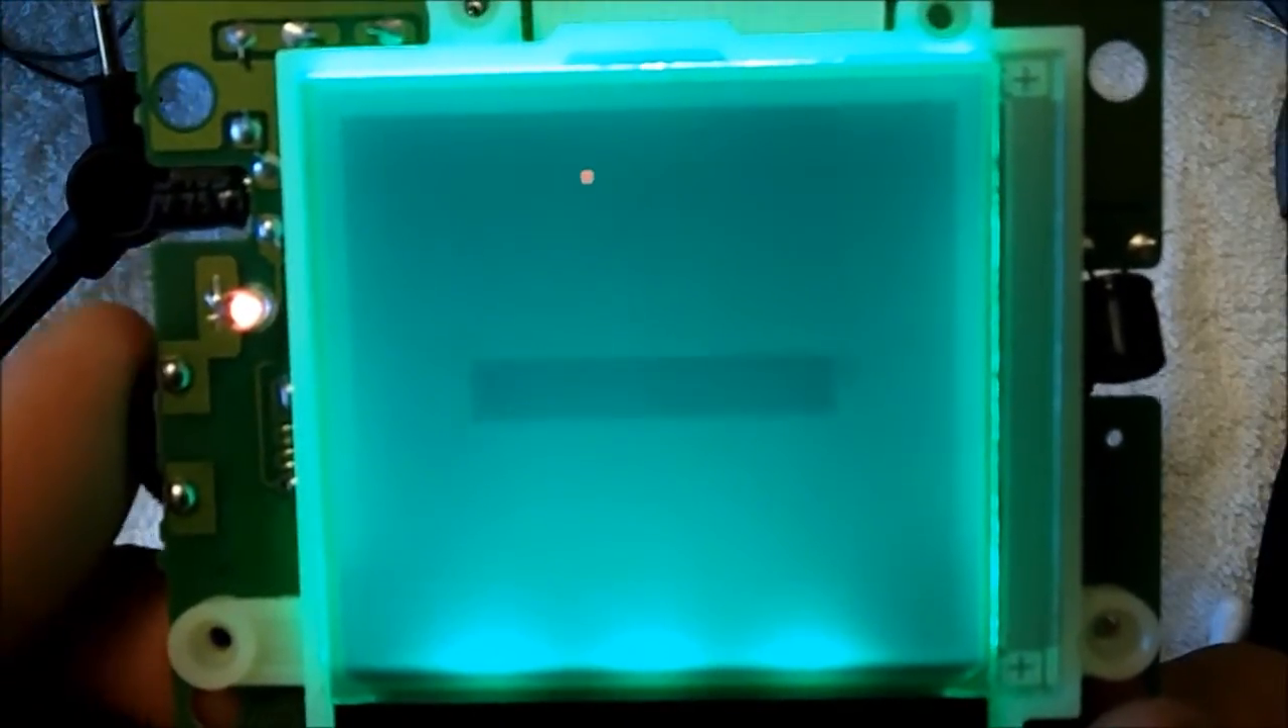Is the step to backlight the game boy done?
Yes.